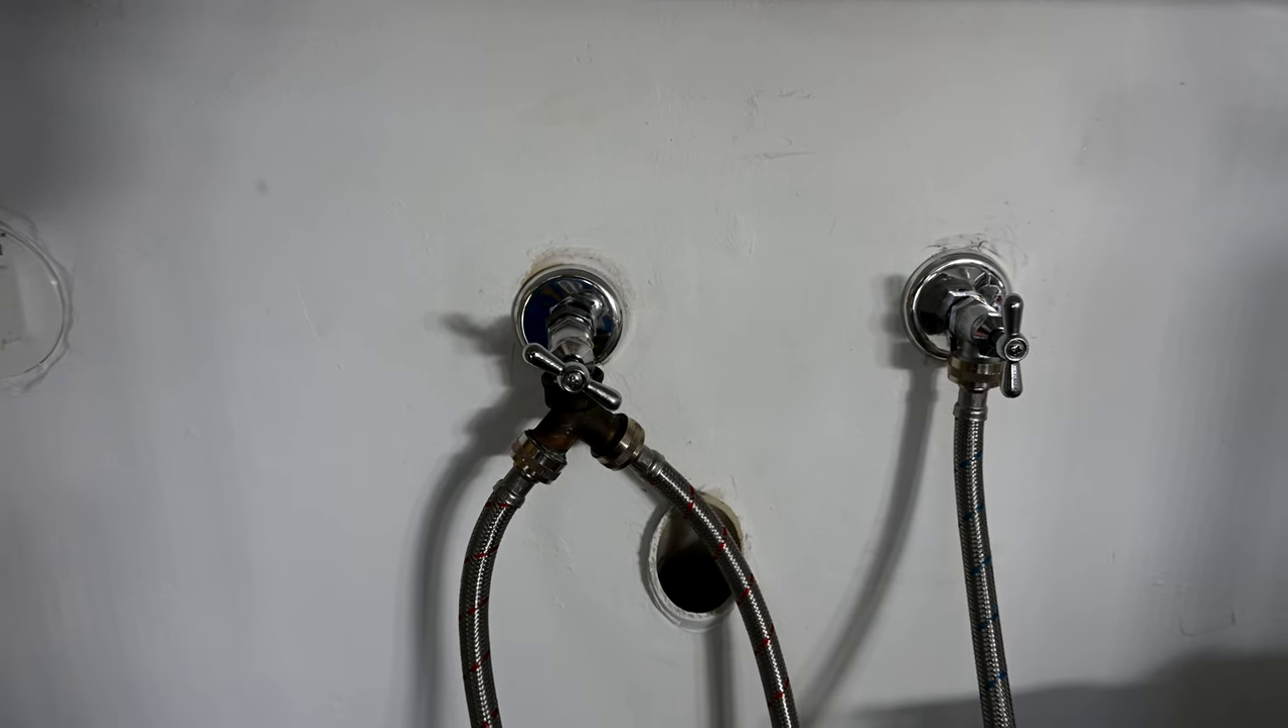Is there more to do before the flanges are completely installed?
No.